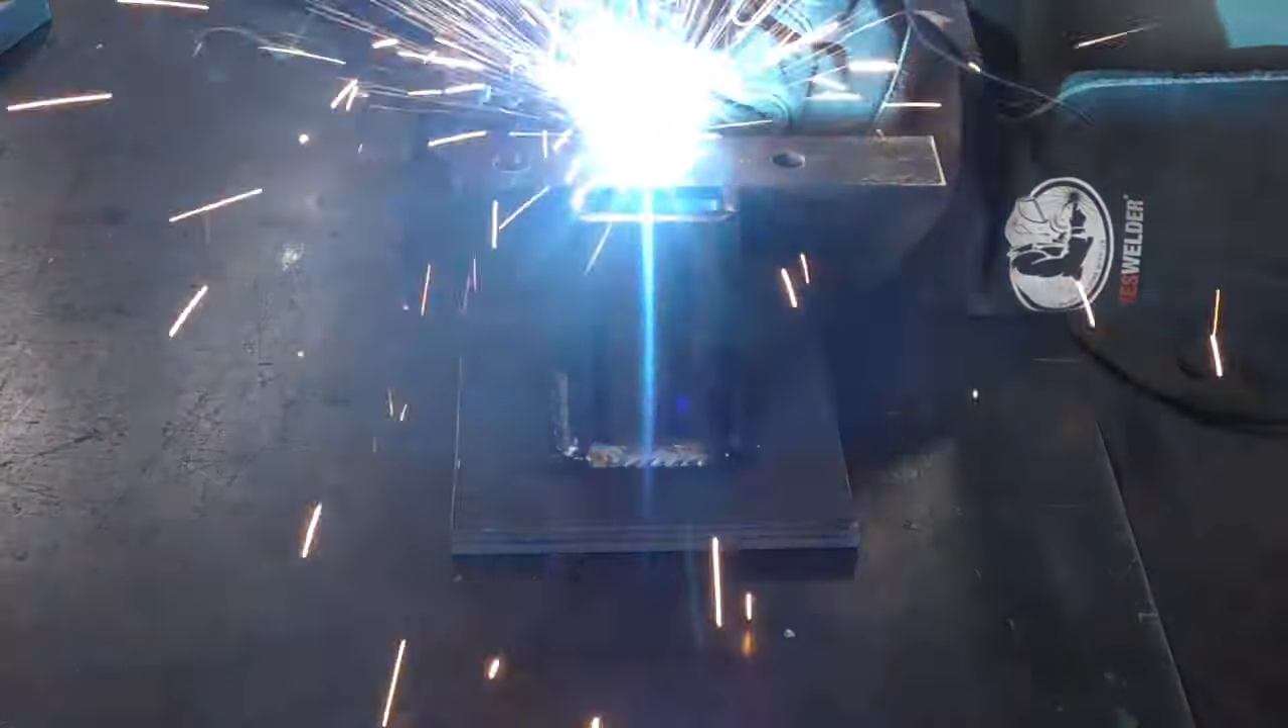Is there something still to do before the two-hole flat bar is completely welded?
Yes.